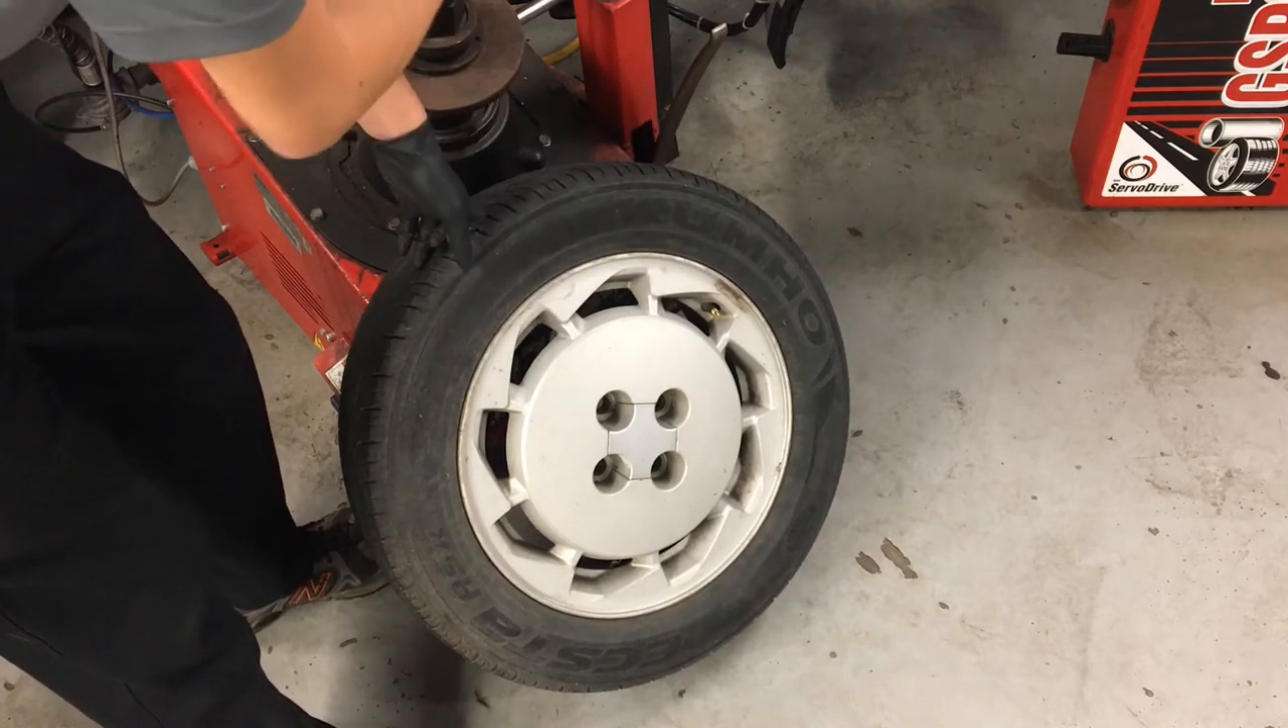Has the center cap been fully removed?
No.